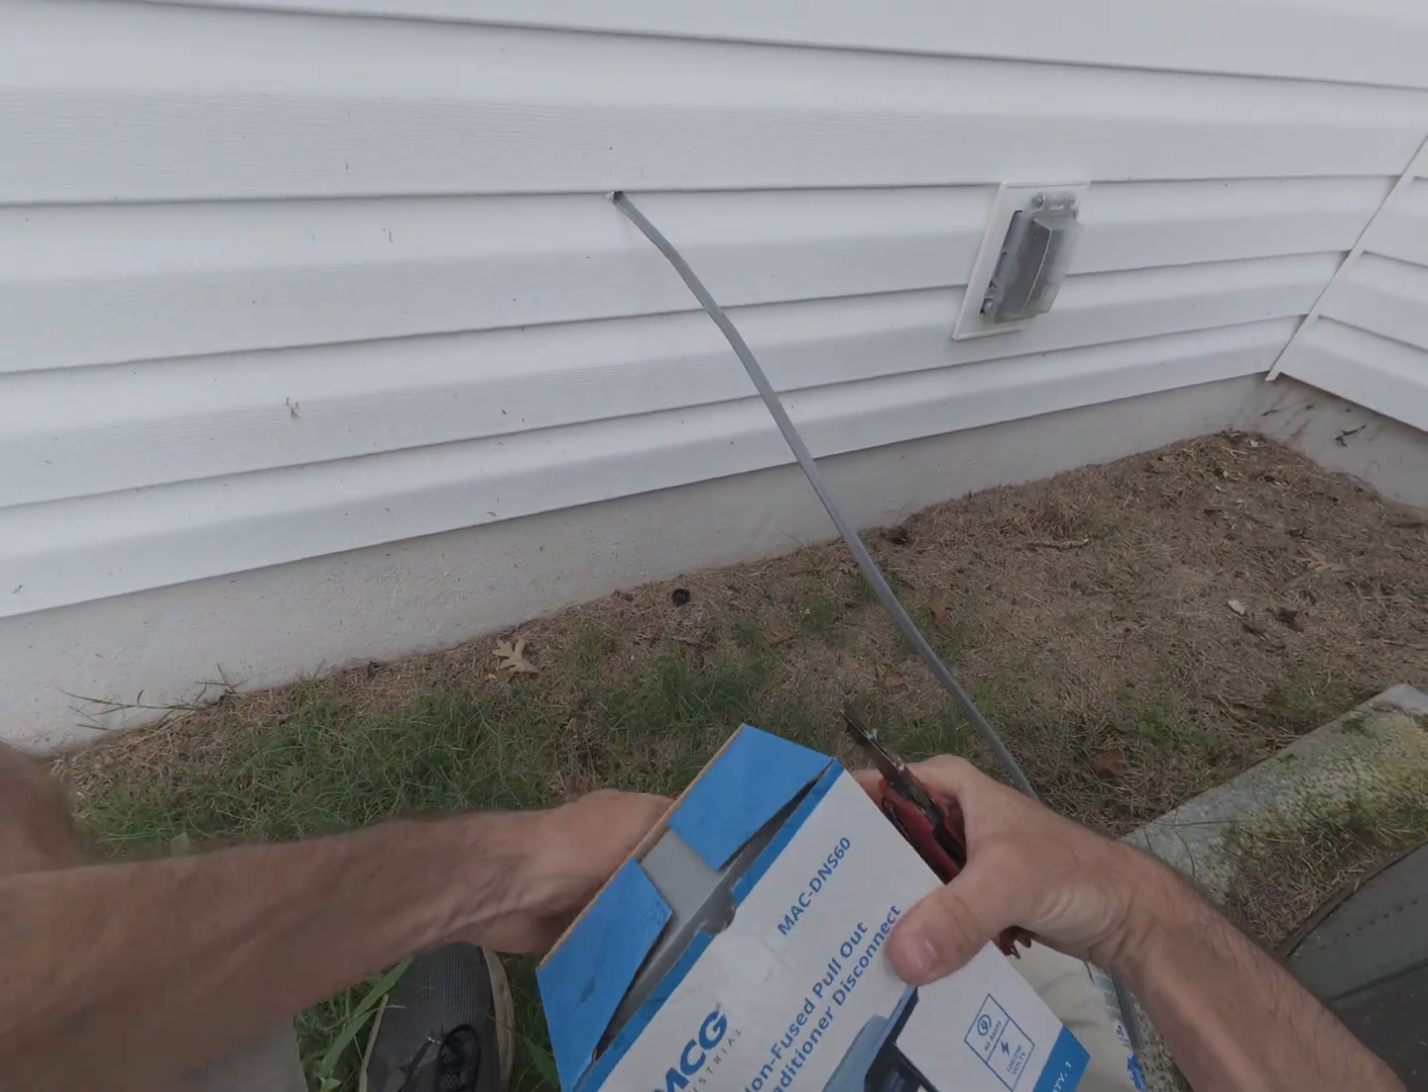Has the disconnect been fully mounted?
No.